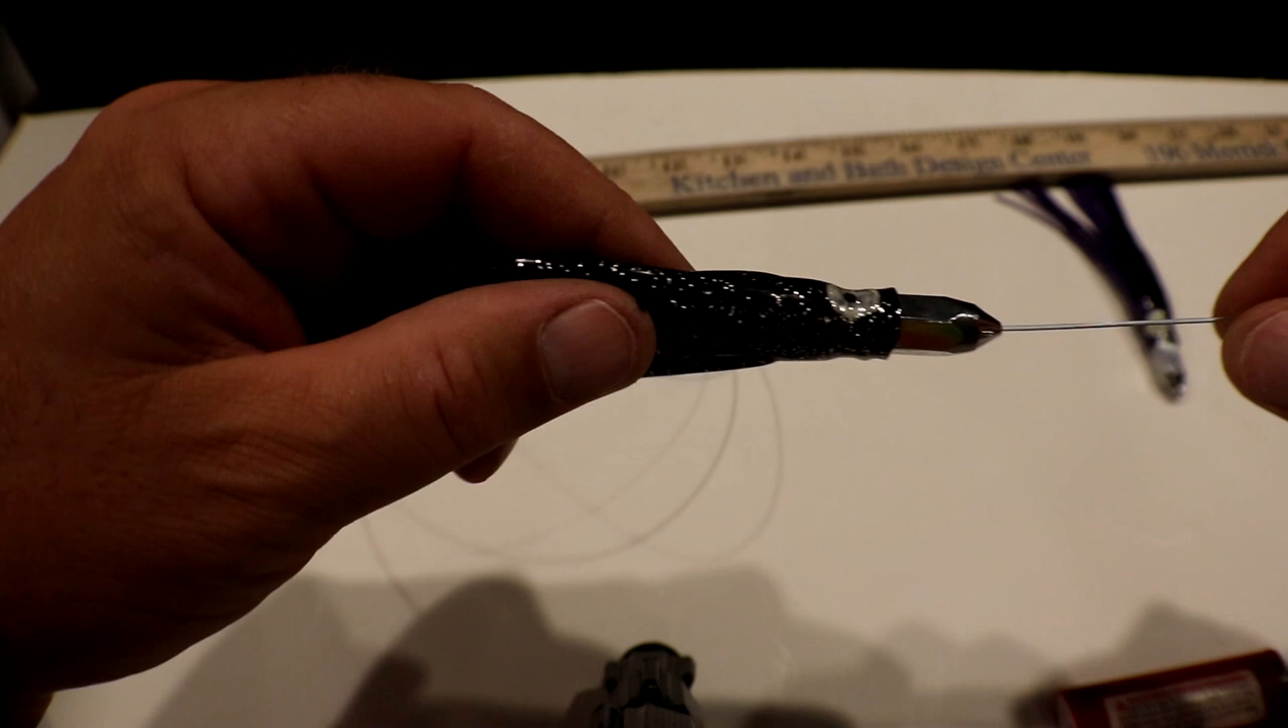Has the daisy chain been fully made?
No.